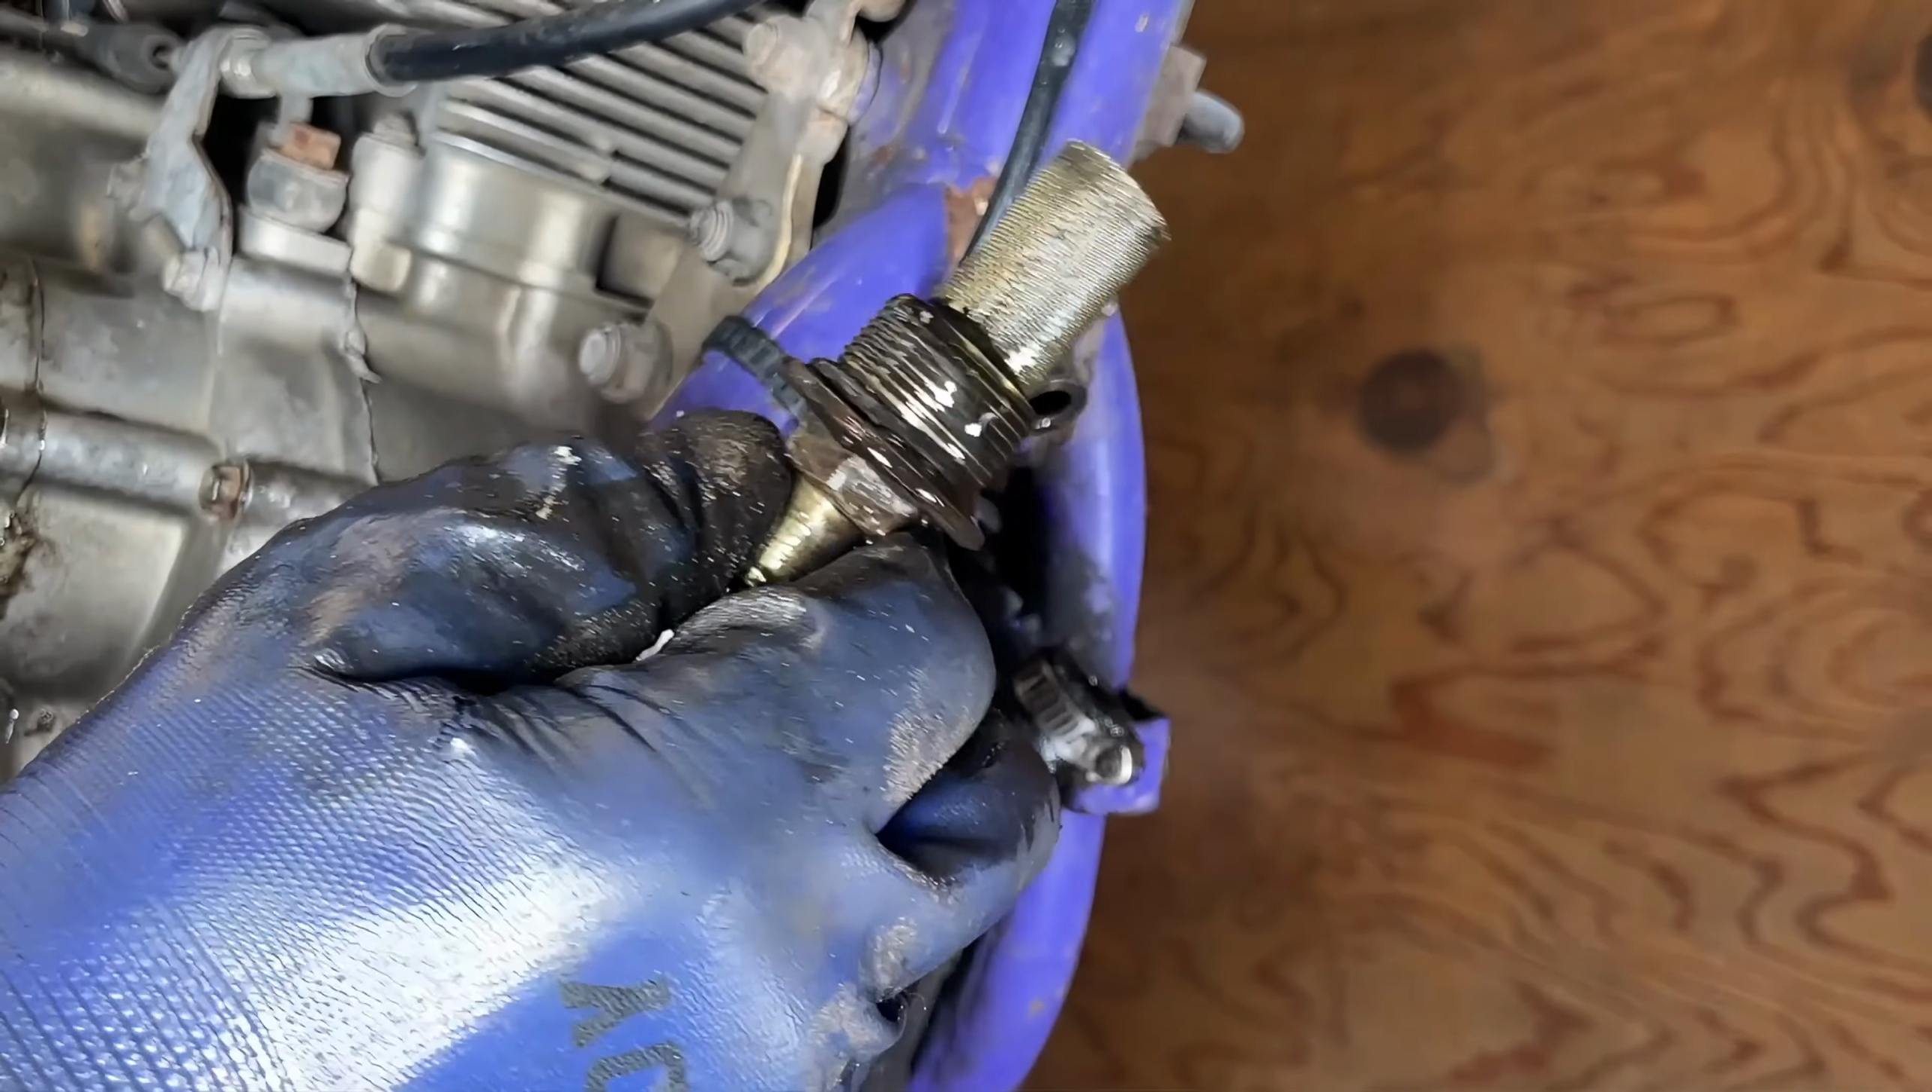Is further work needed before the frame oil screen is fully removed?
No.